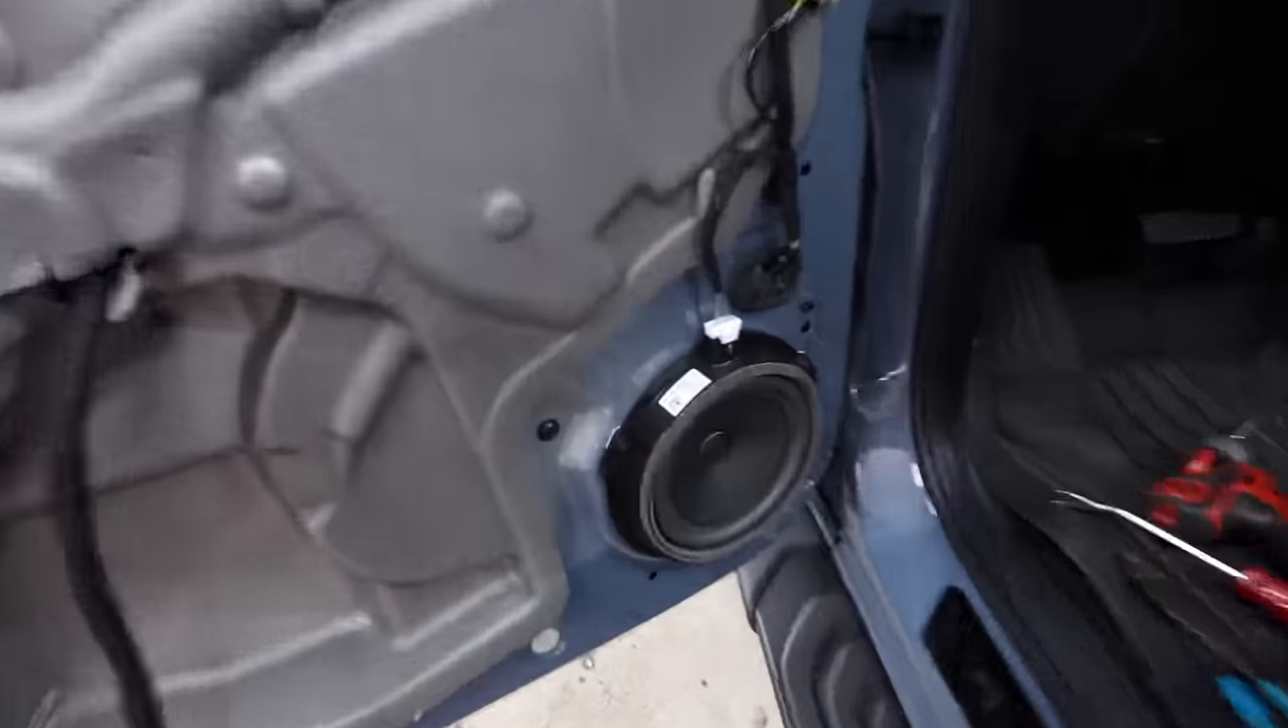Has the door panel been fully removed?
Yes.